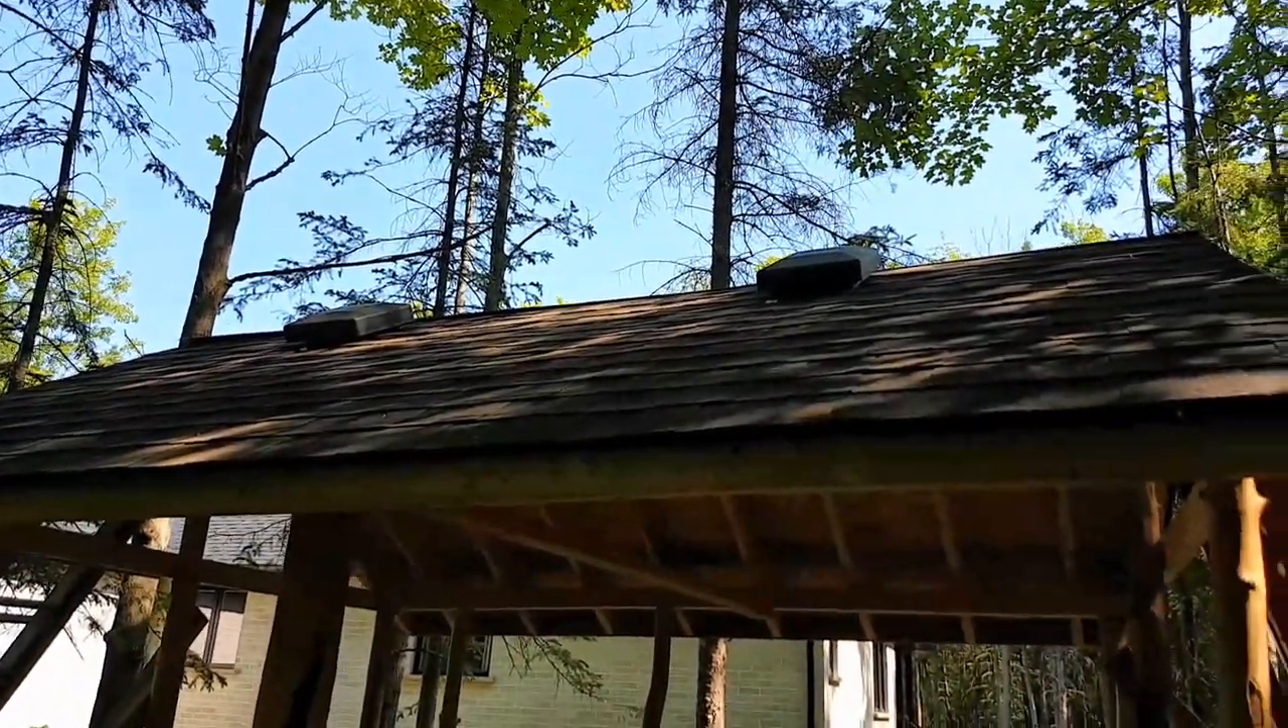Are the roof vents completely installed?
Yes.